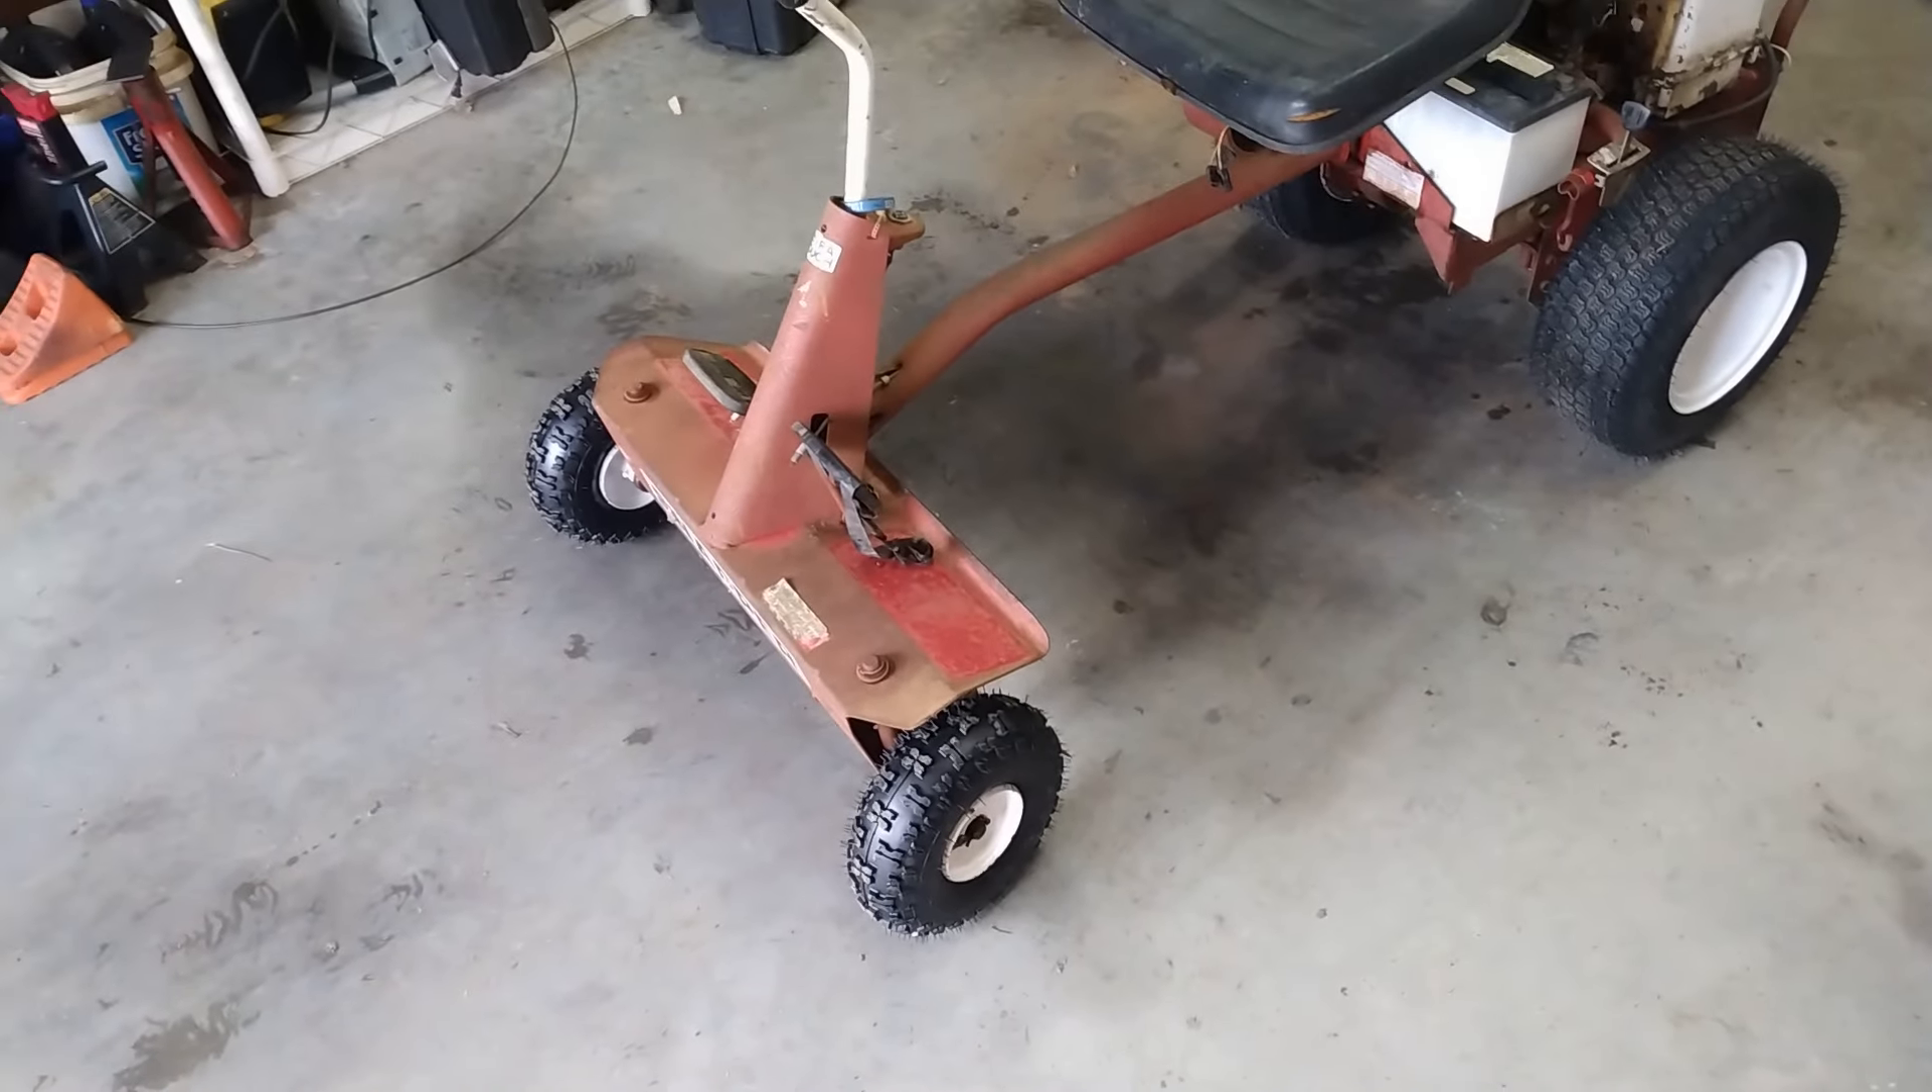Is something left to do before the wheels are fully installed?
No.